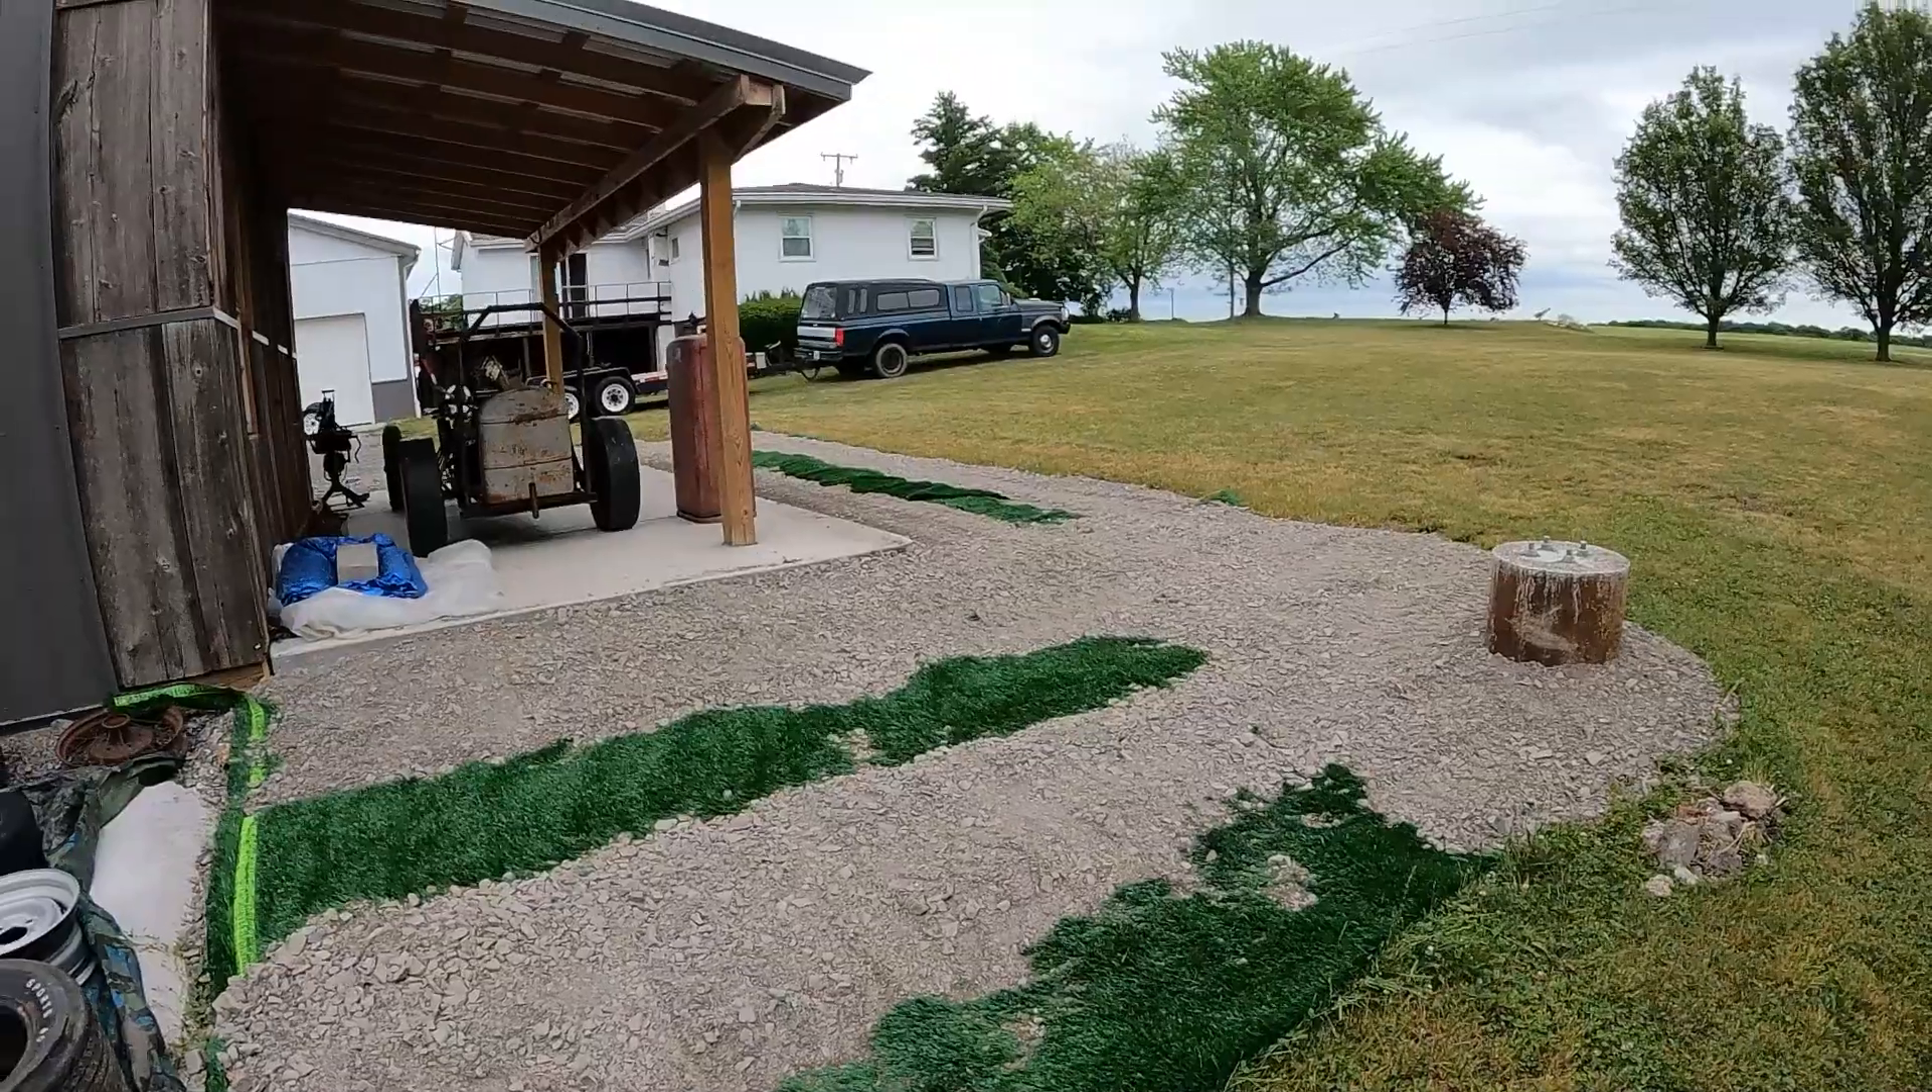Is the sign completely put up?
No.